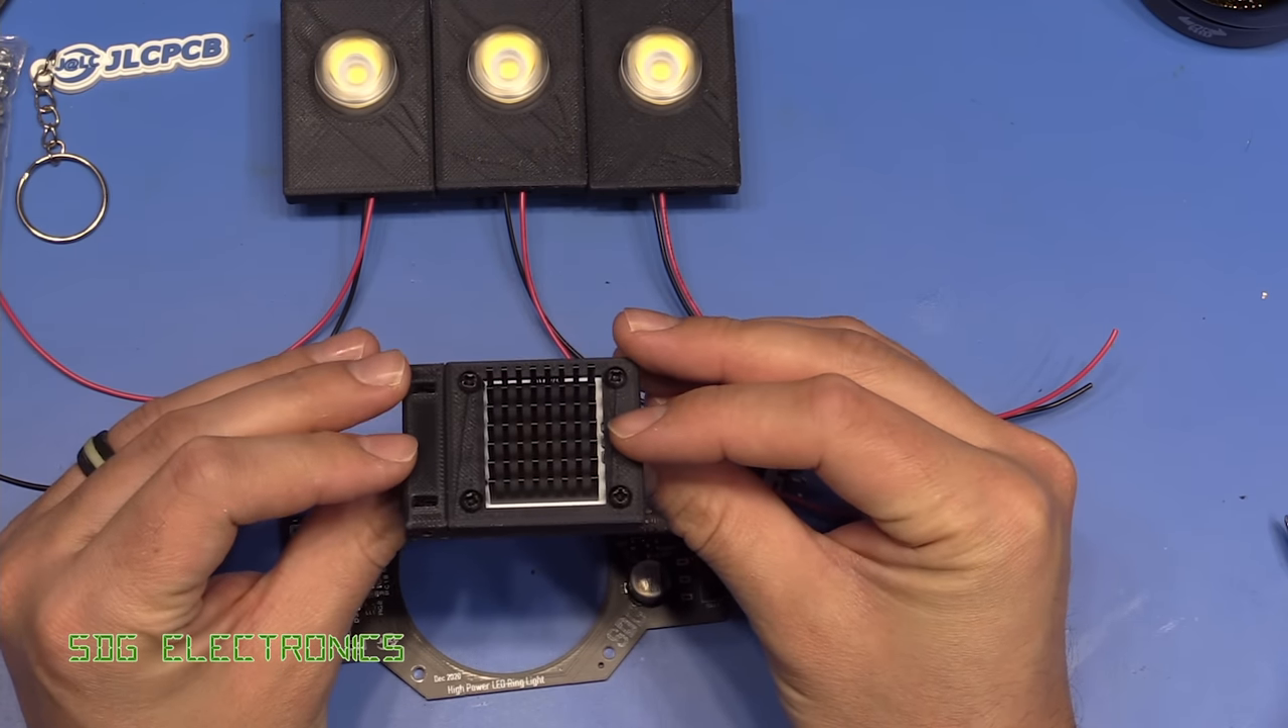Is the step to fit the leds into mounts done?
Yes.